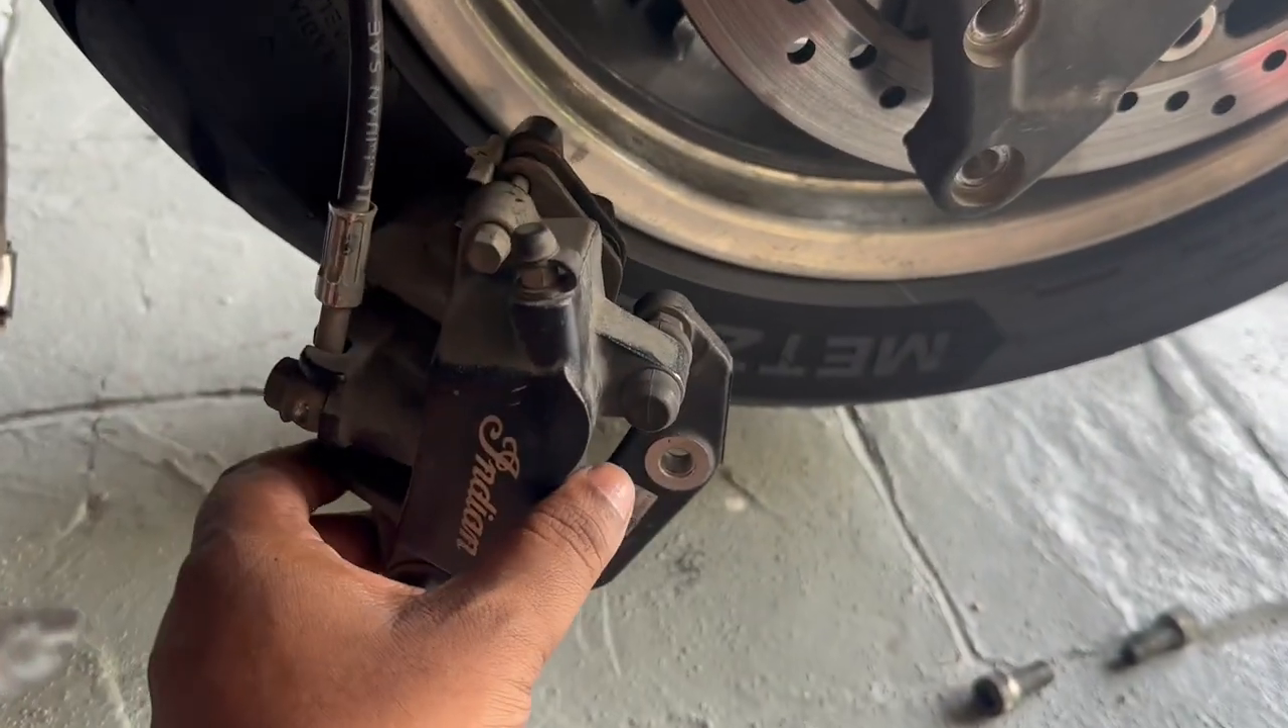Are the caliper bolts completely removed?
Yes.